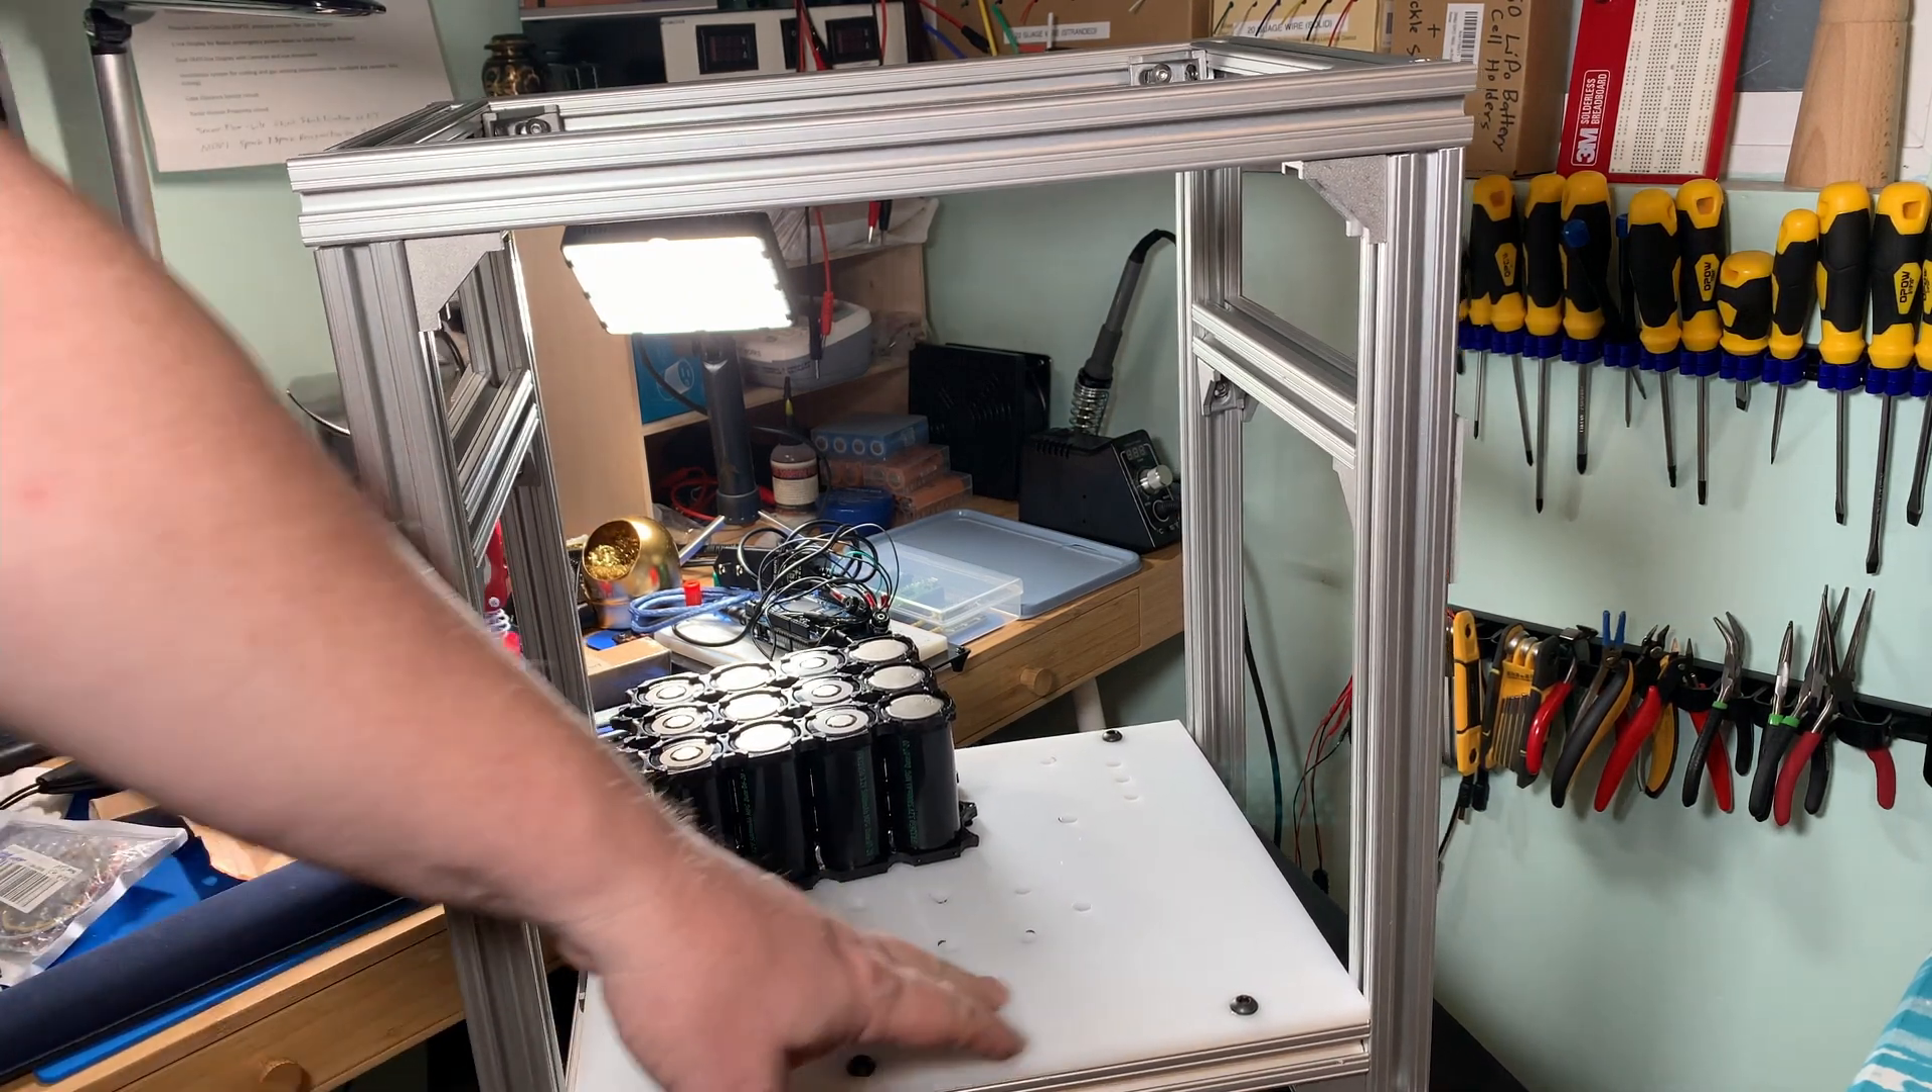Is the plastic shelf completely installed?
Yes.